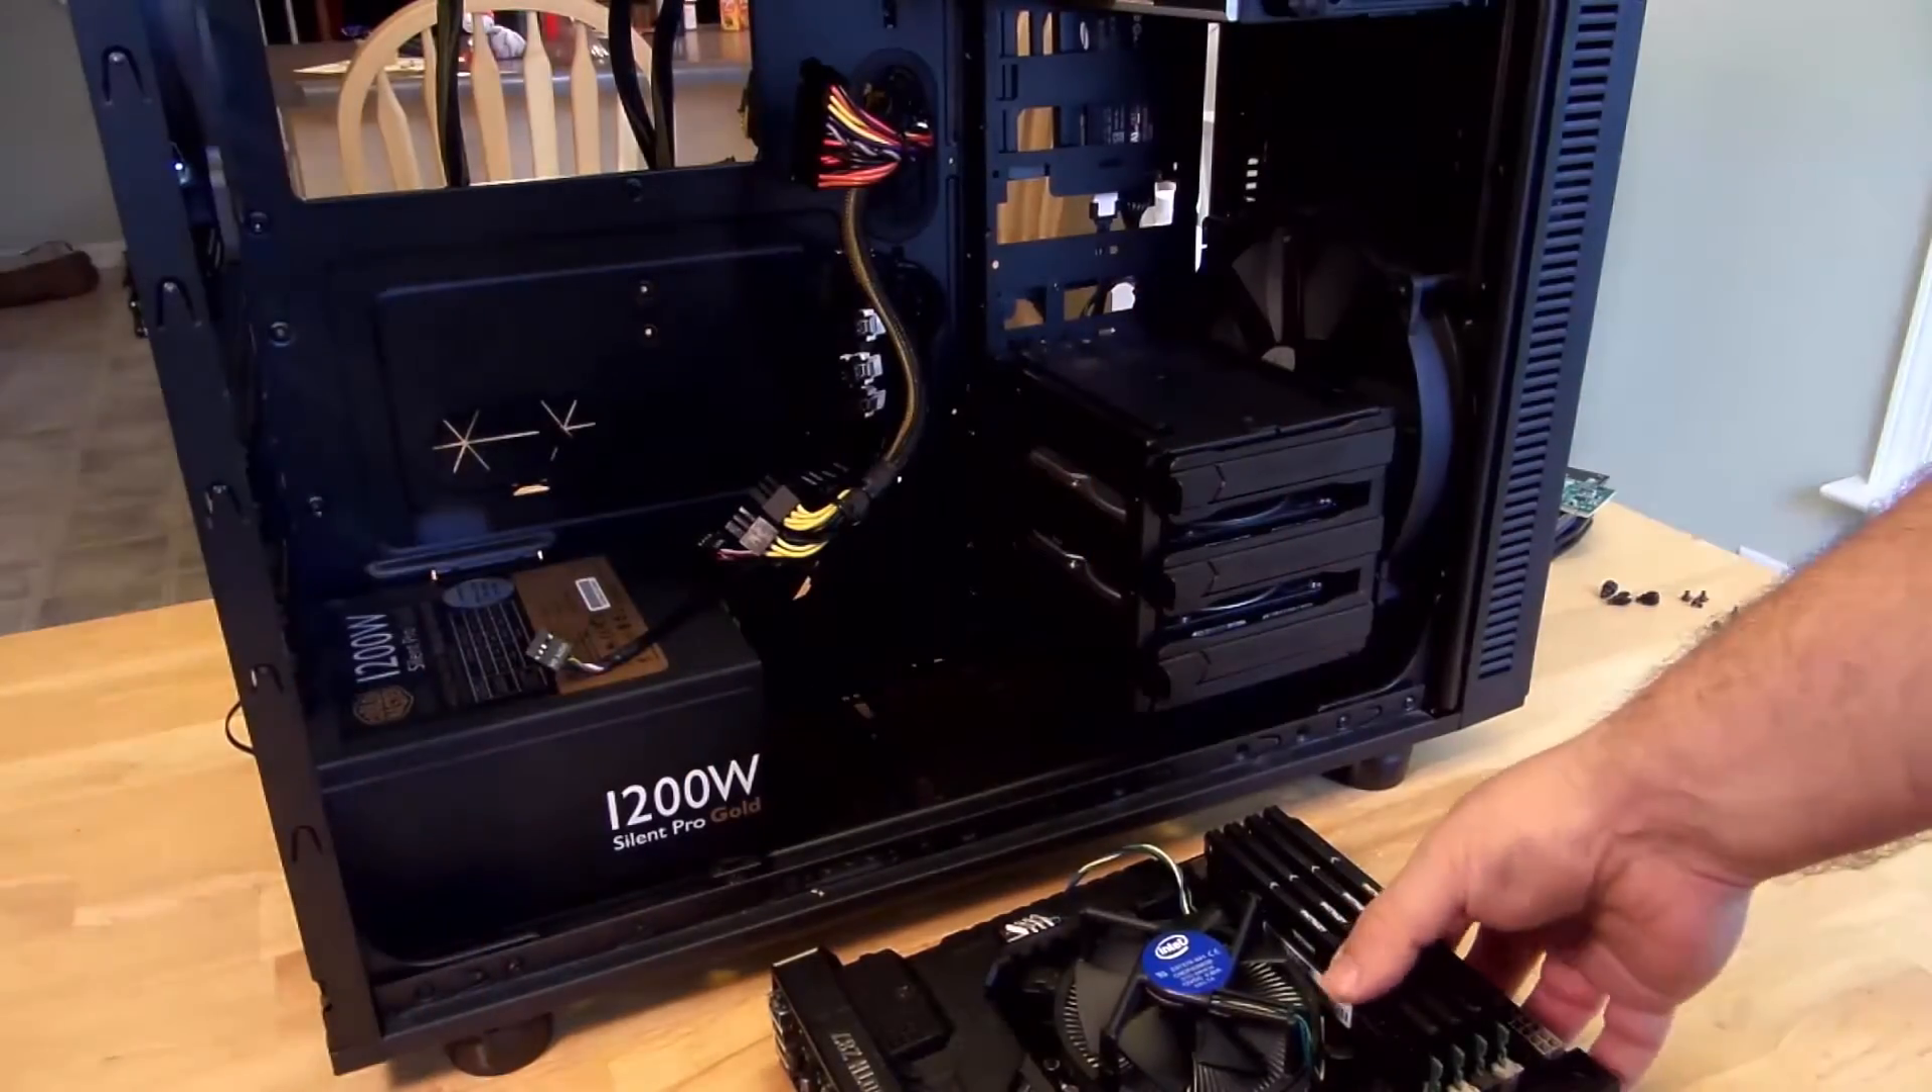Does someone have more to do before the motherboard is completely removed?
No.